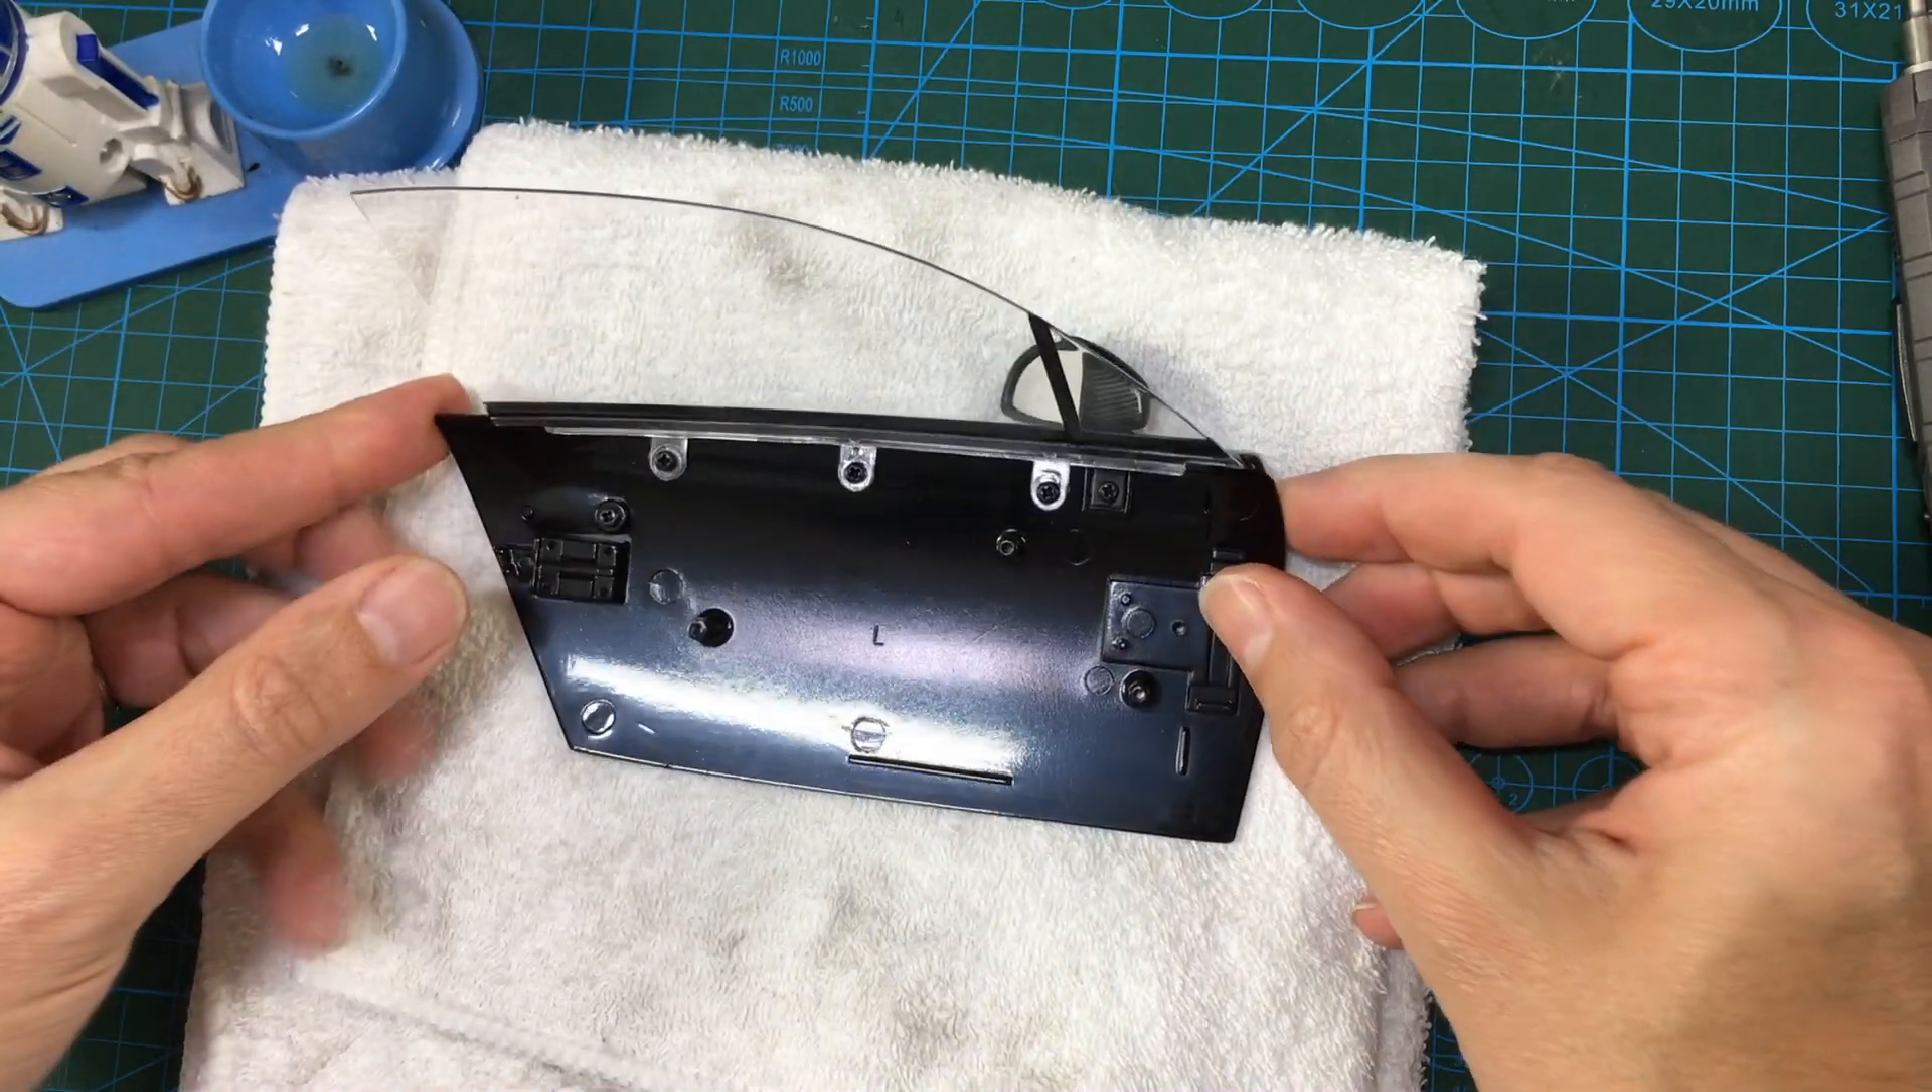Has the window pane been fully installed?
Yes.